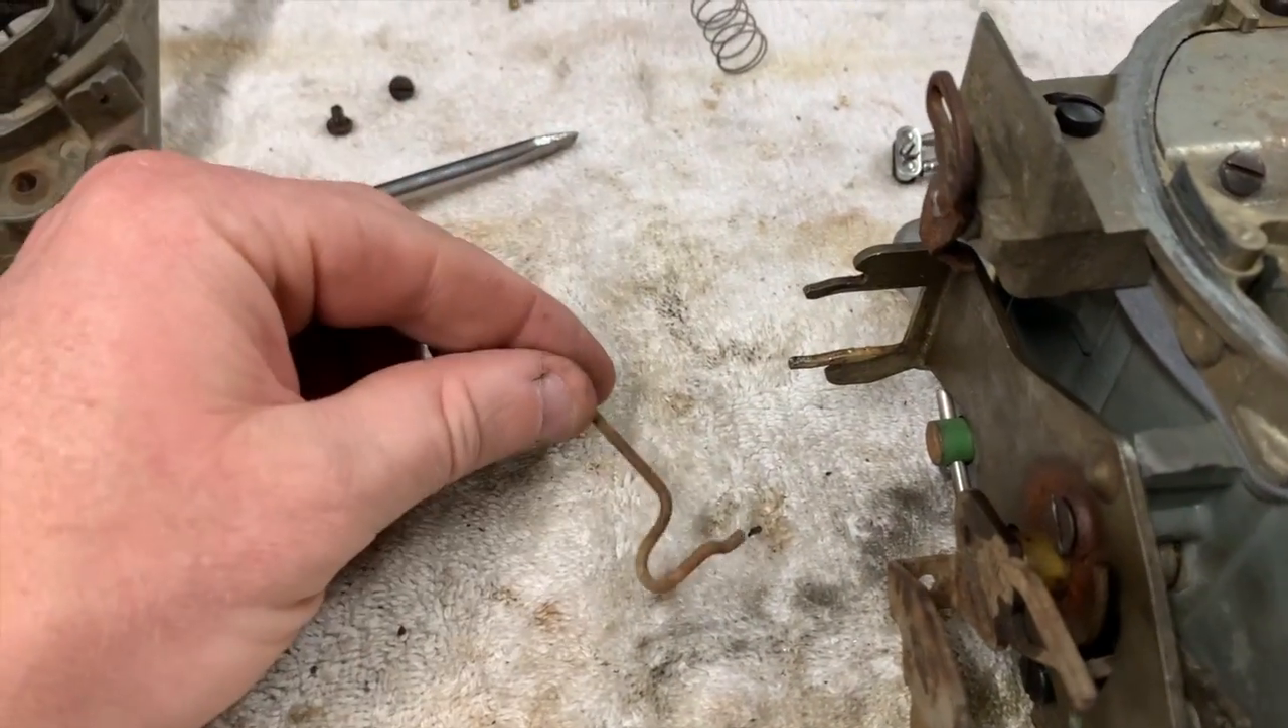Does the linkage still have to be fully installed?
Yes.